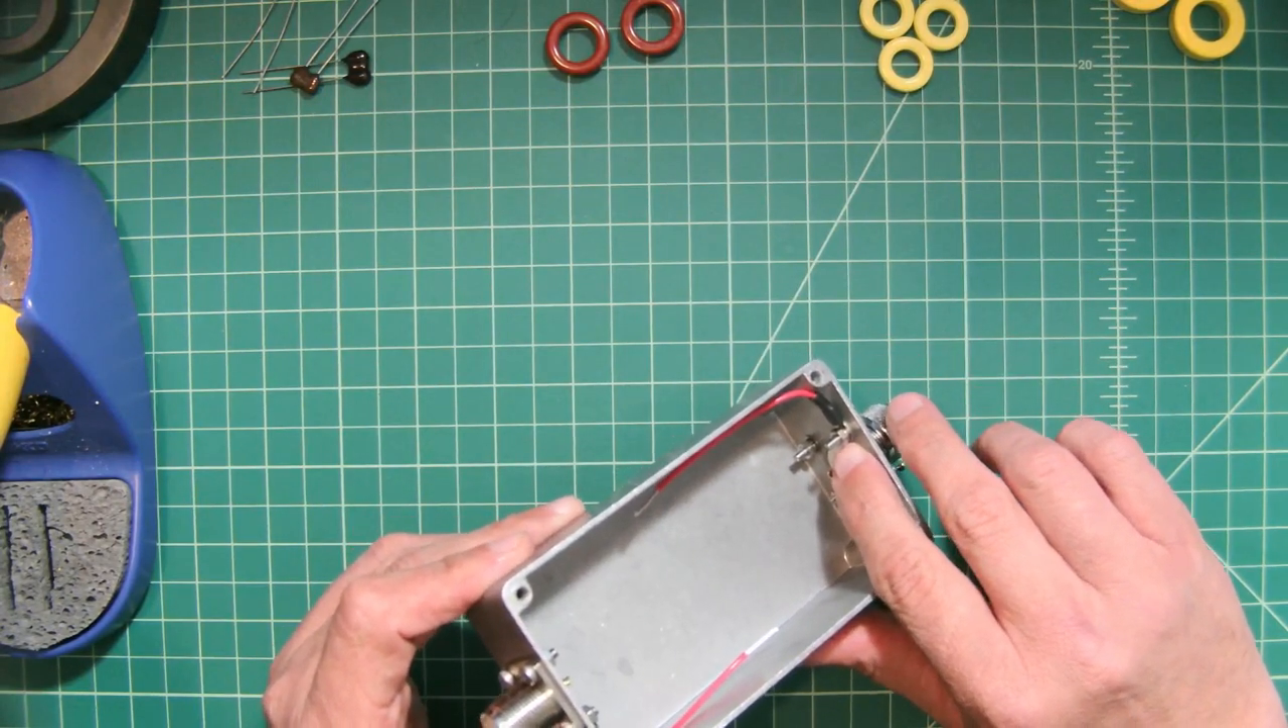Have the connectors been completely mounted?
Yes.